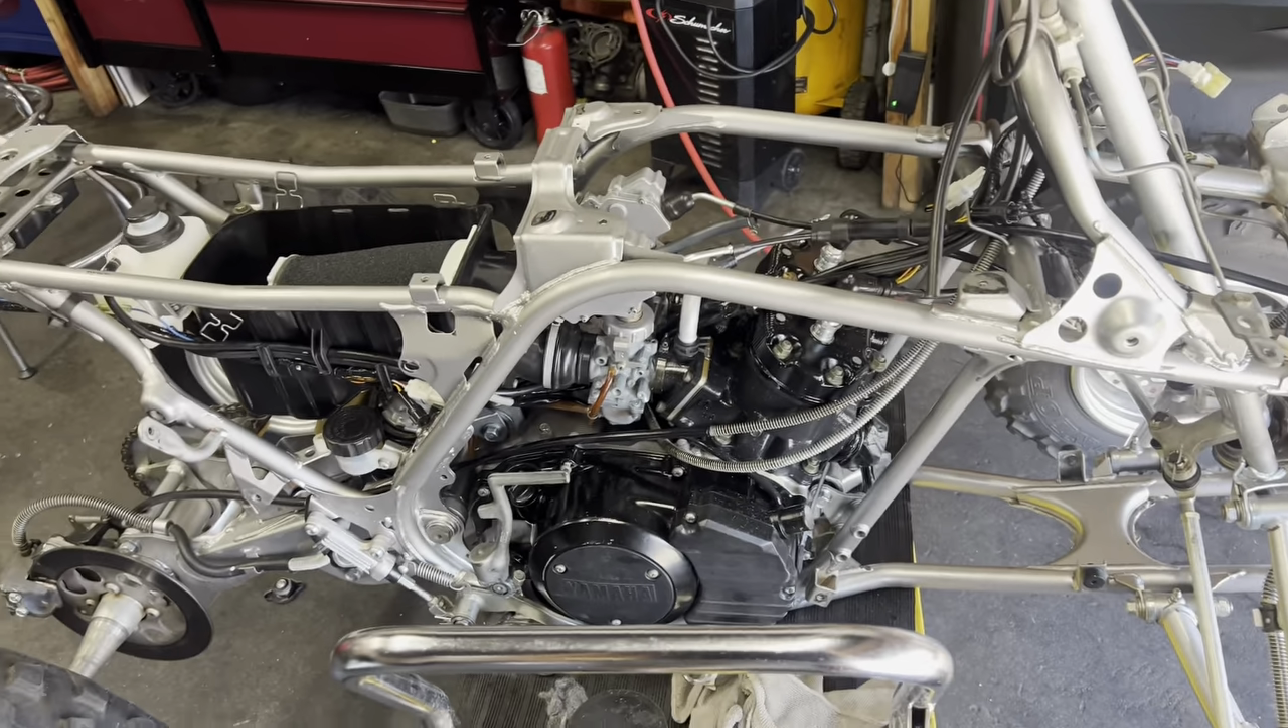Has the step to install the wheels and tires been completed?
No.